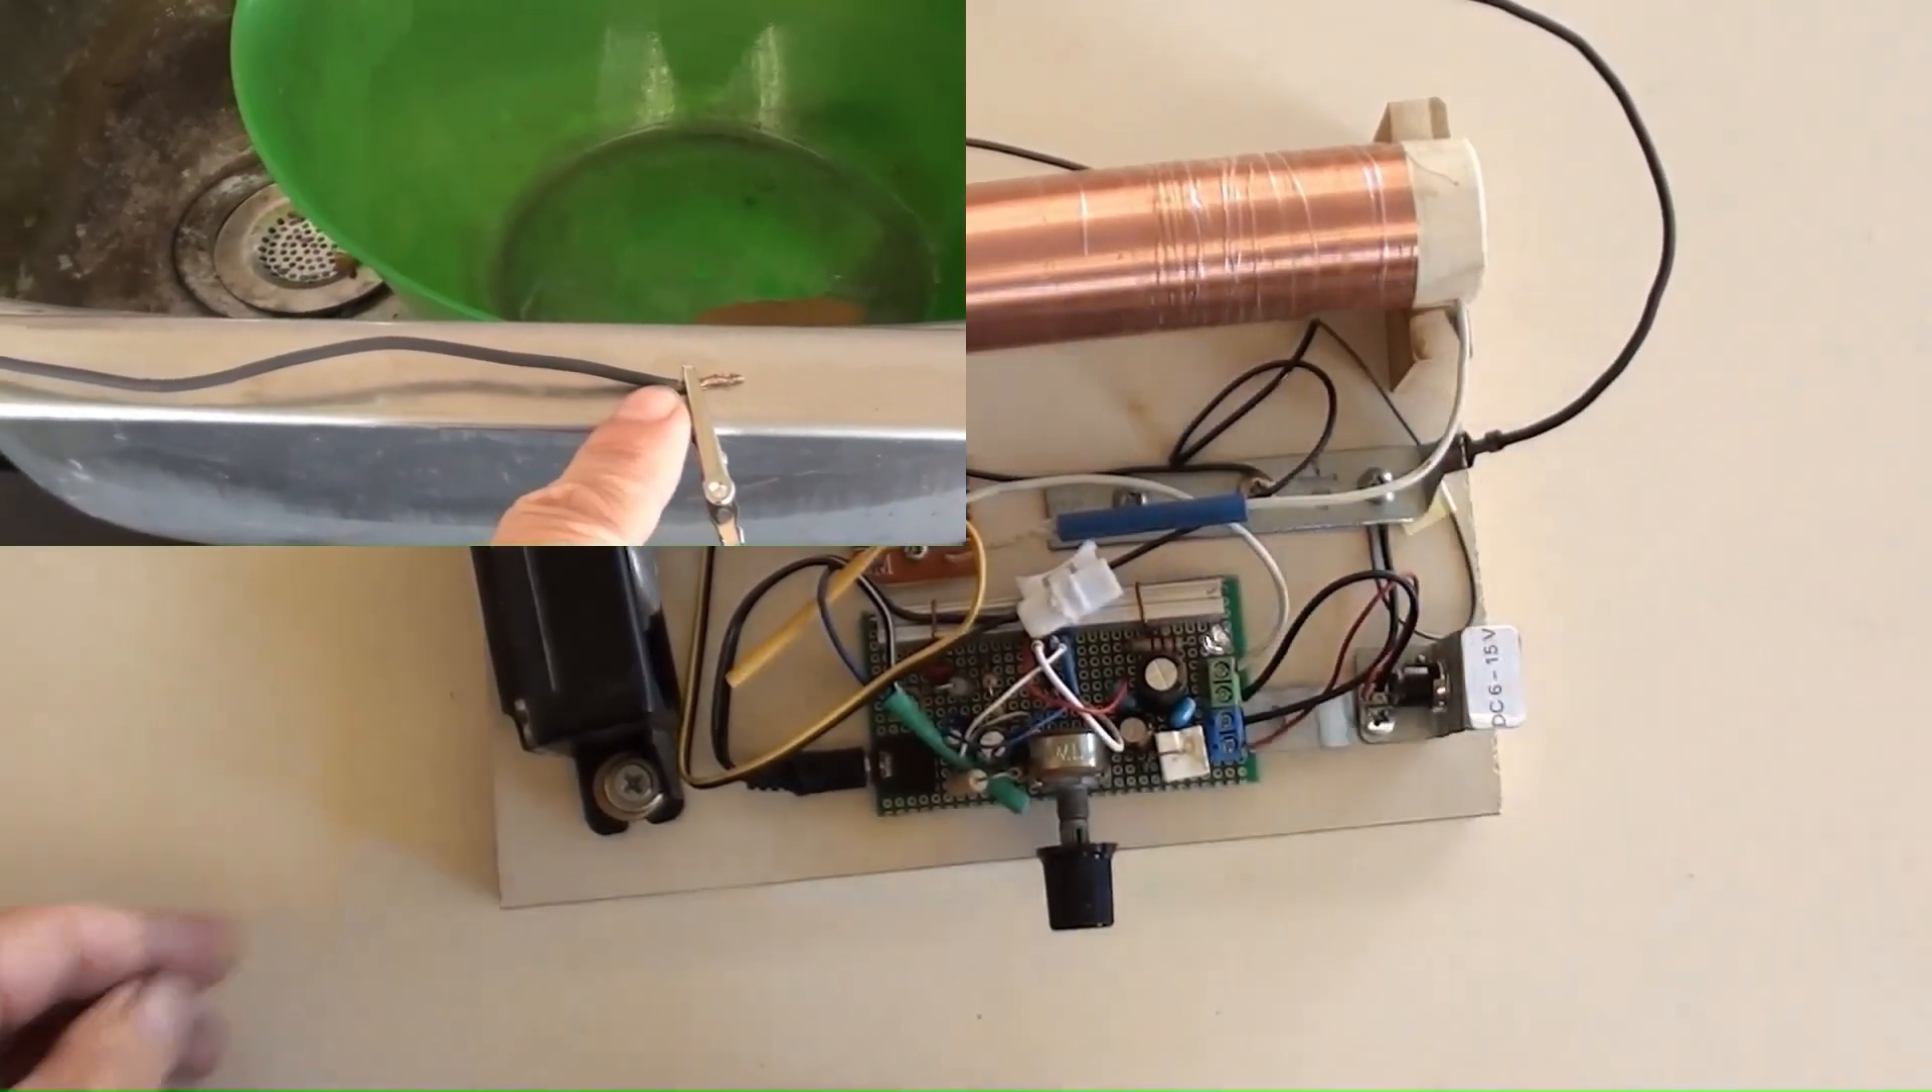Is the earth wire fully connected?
Yes.